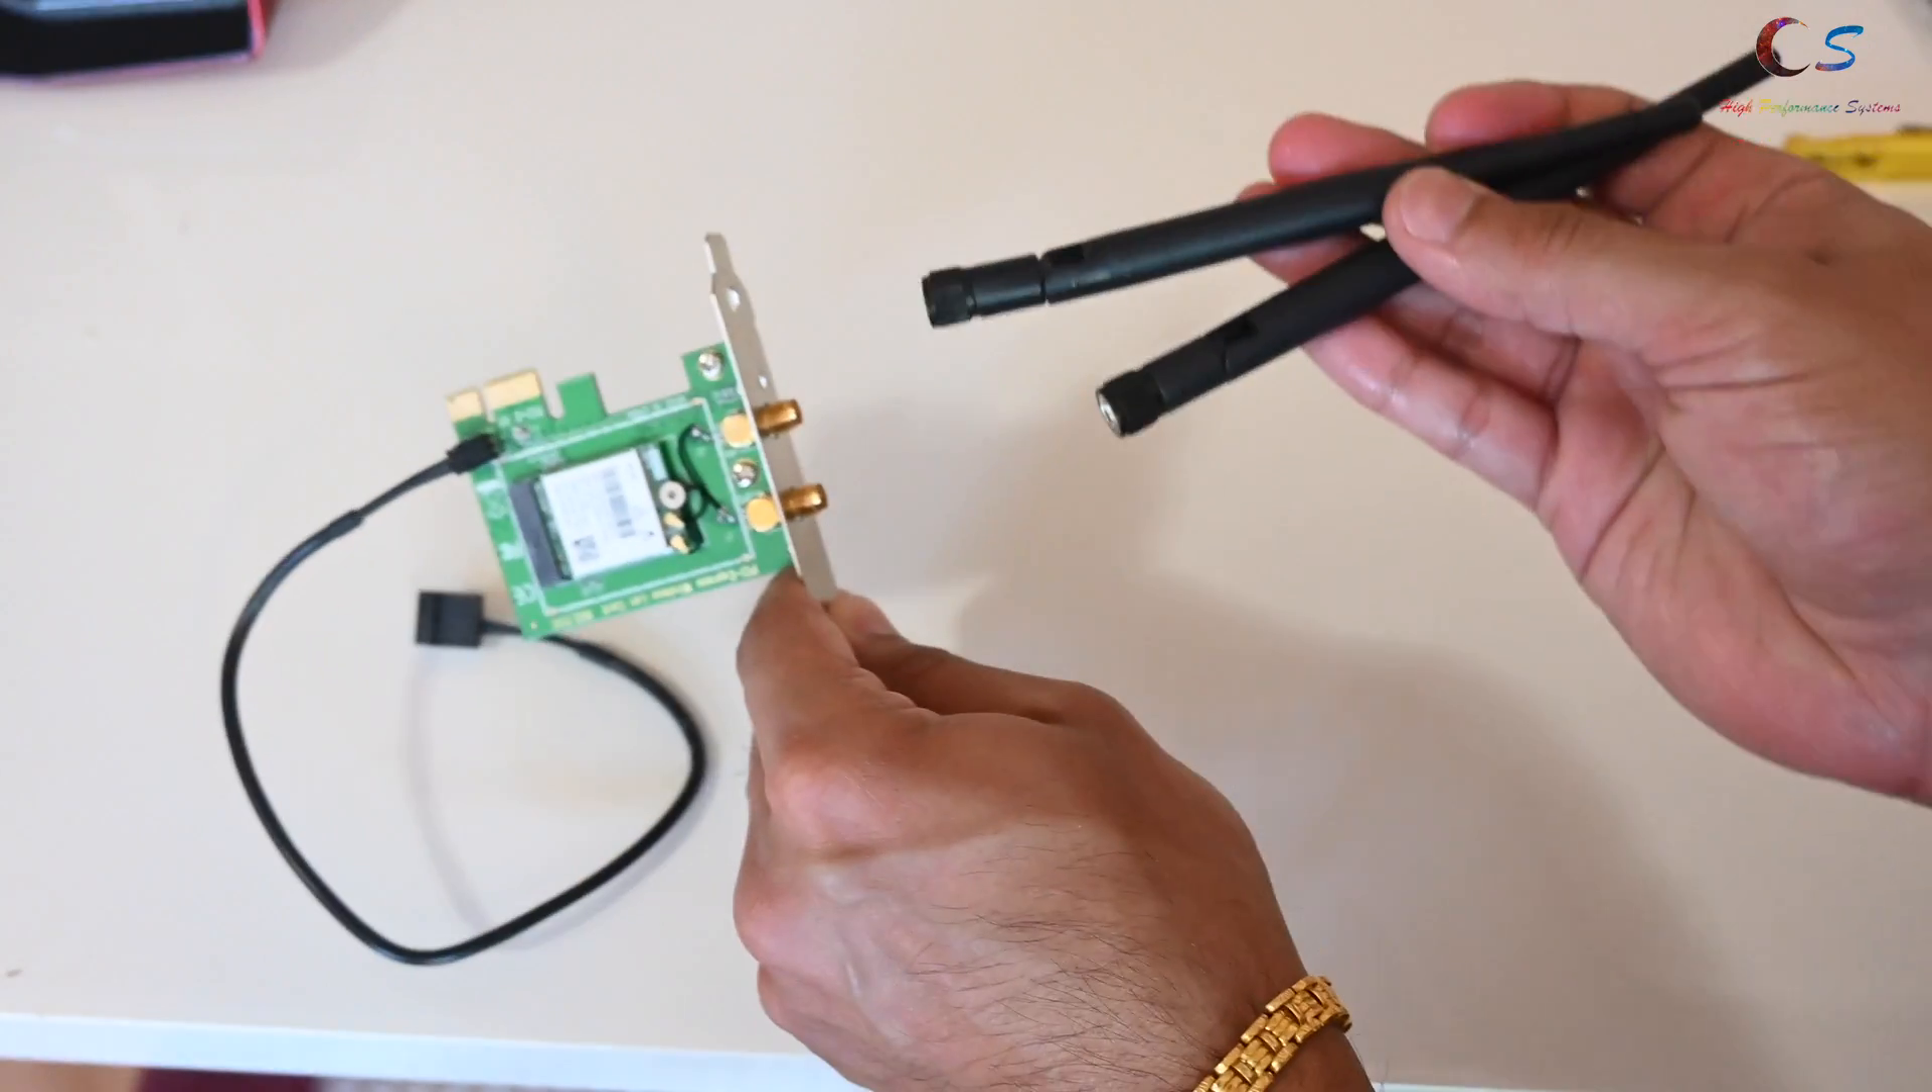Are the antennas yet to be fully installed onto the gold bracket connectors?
Yes.